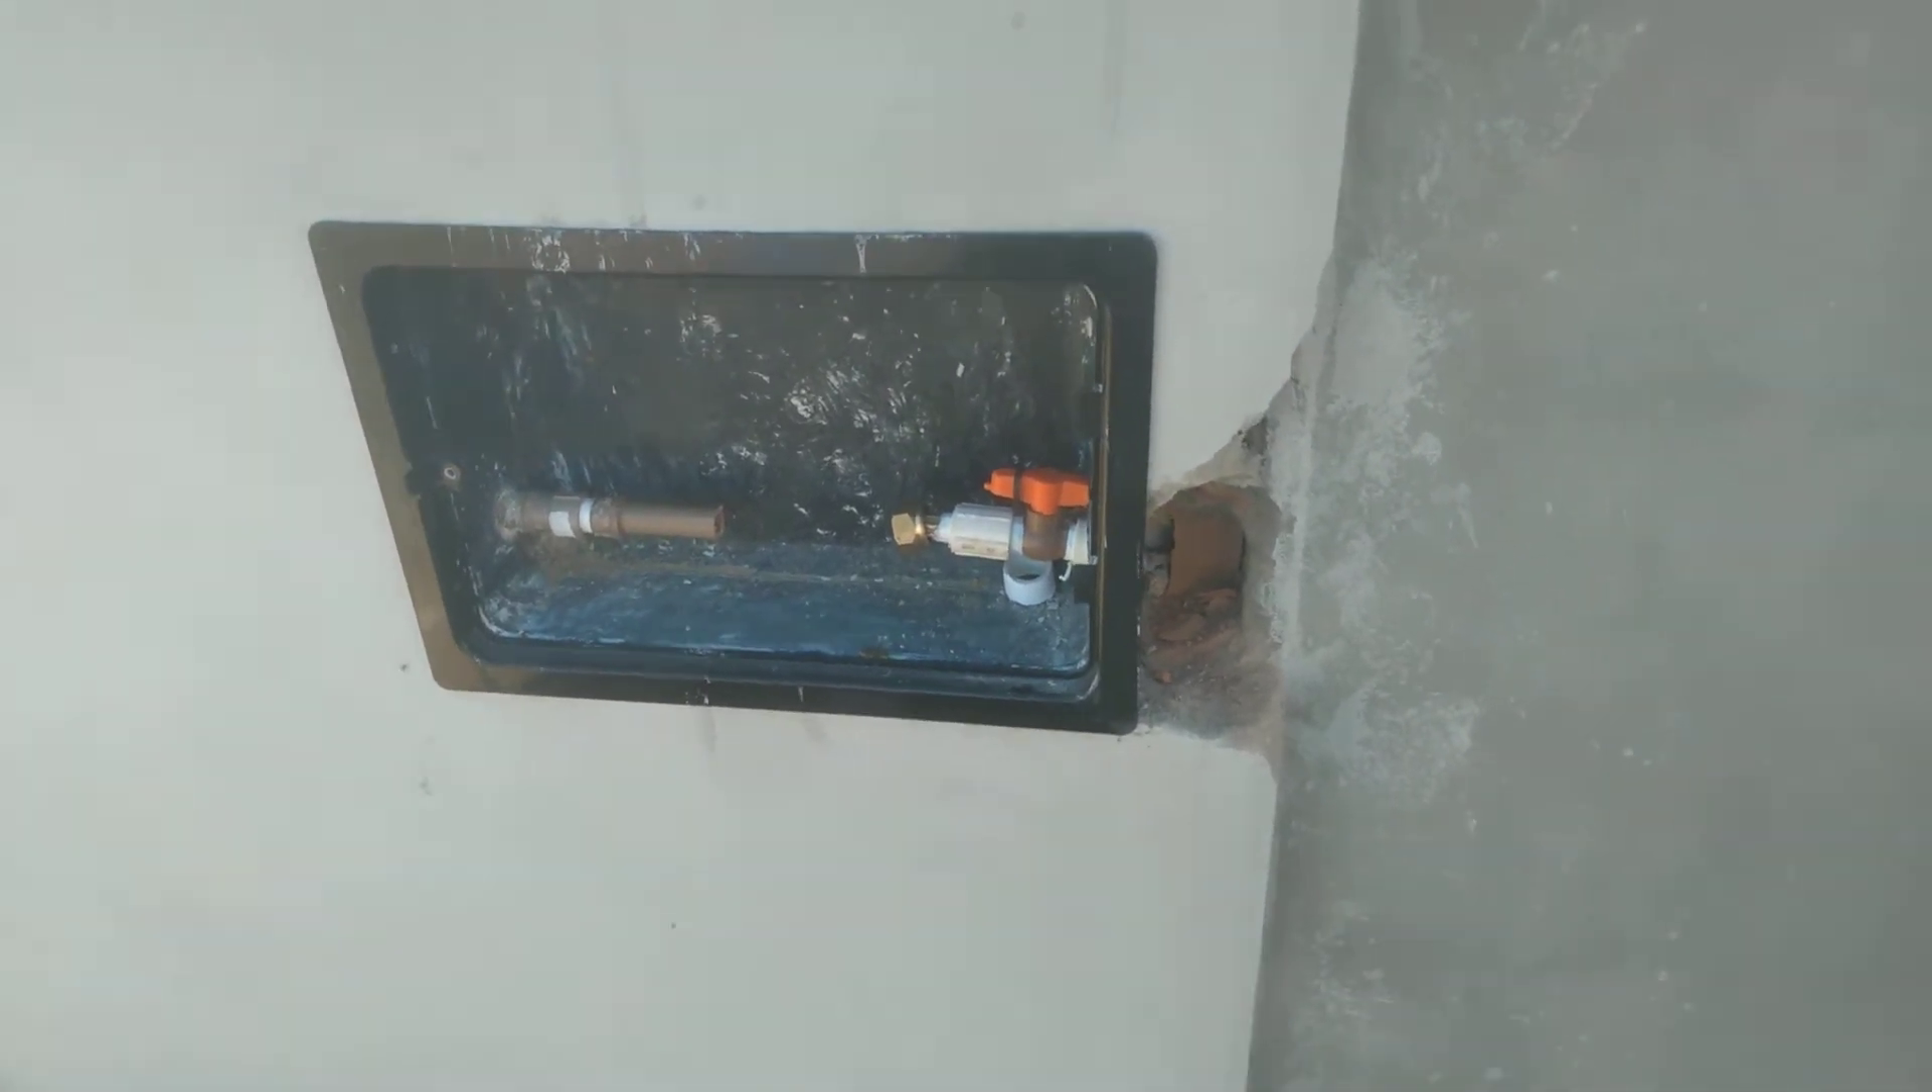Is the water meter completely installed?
No.